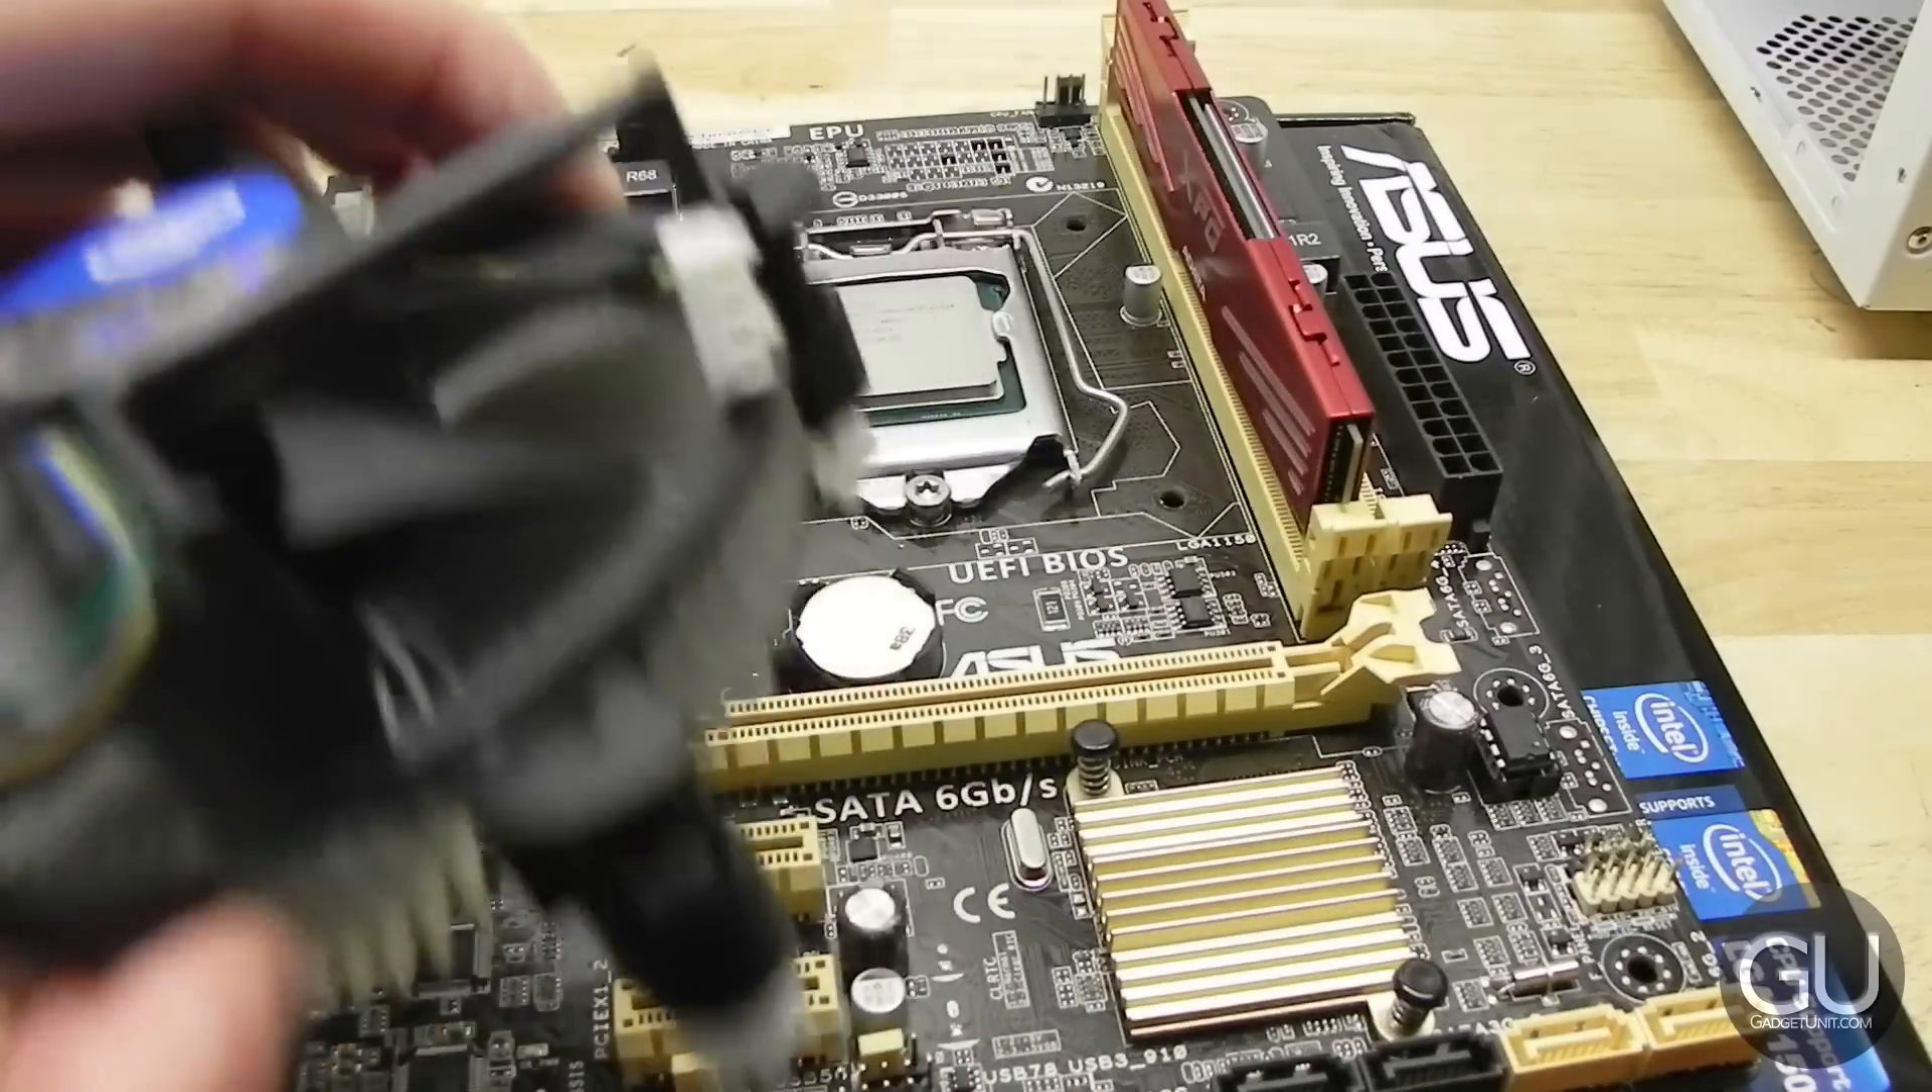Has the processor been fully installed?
Yes.